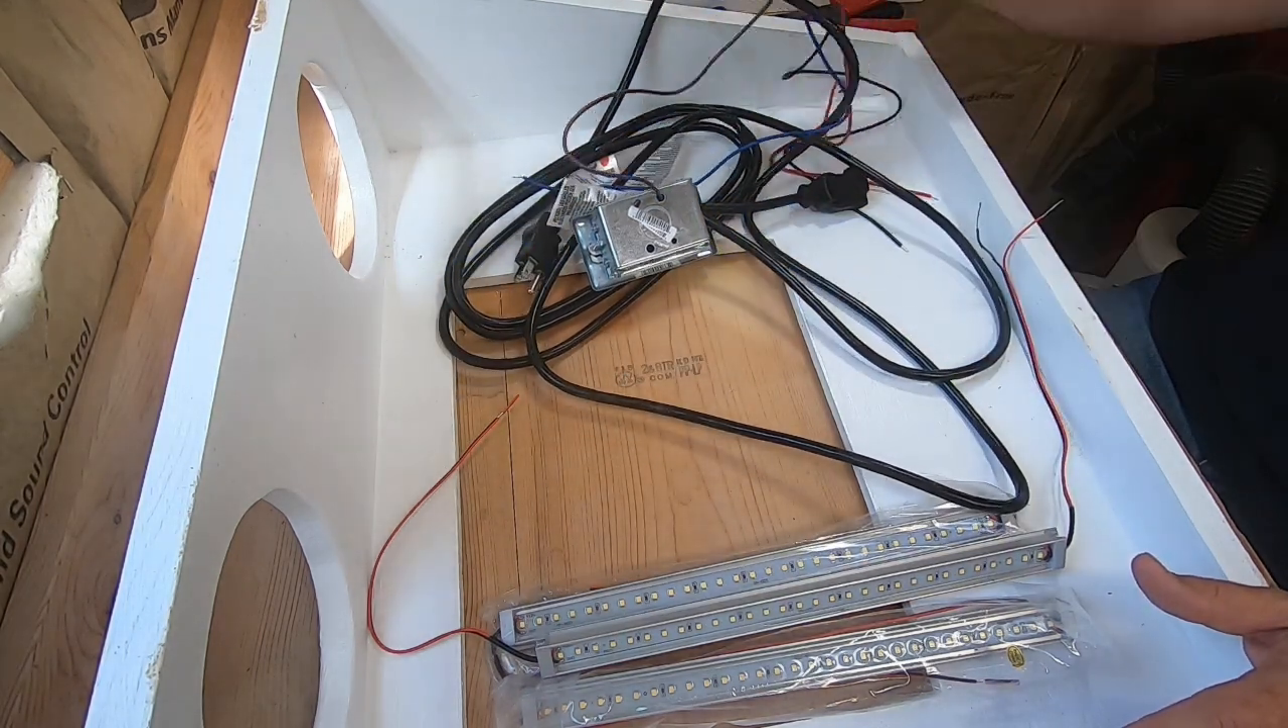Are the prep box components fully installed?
No.